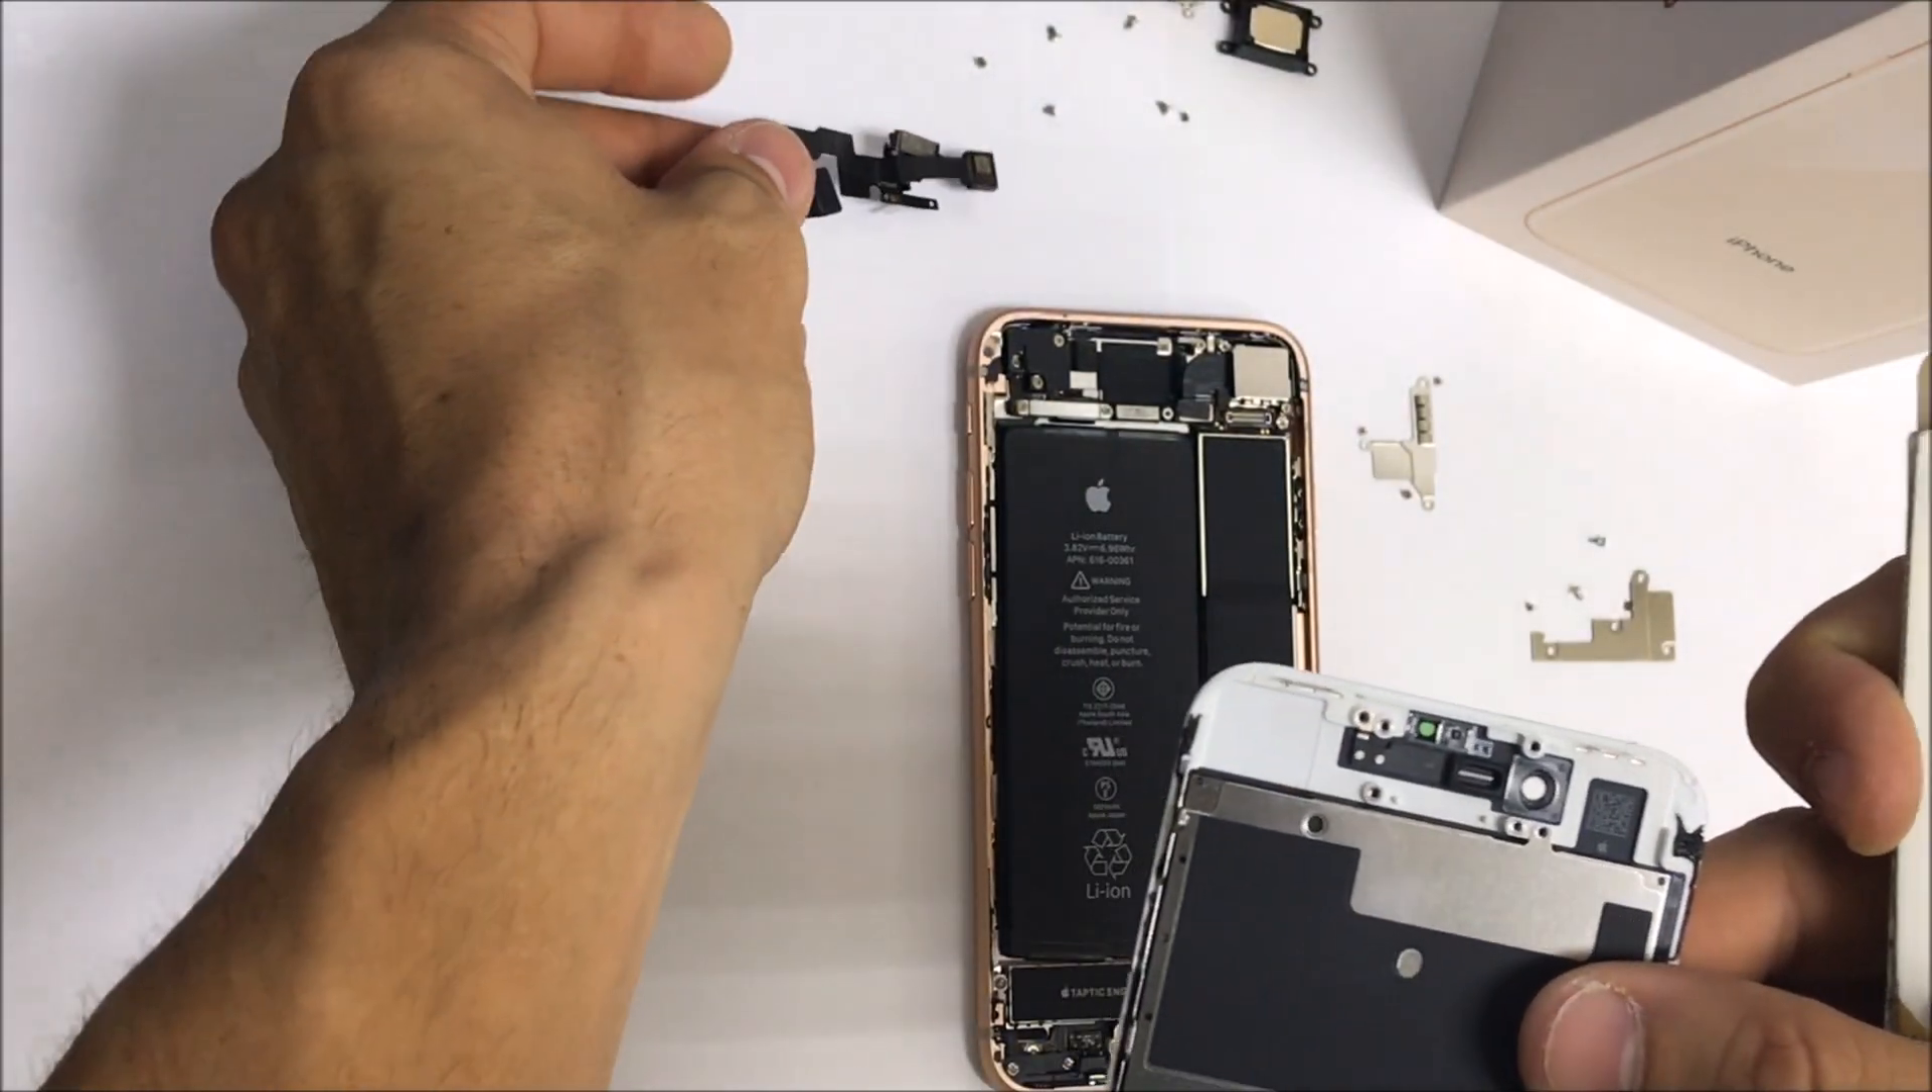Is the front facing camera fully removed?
Yes.